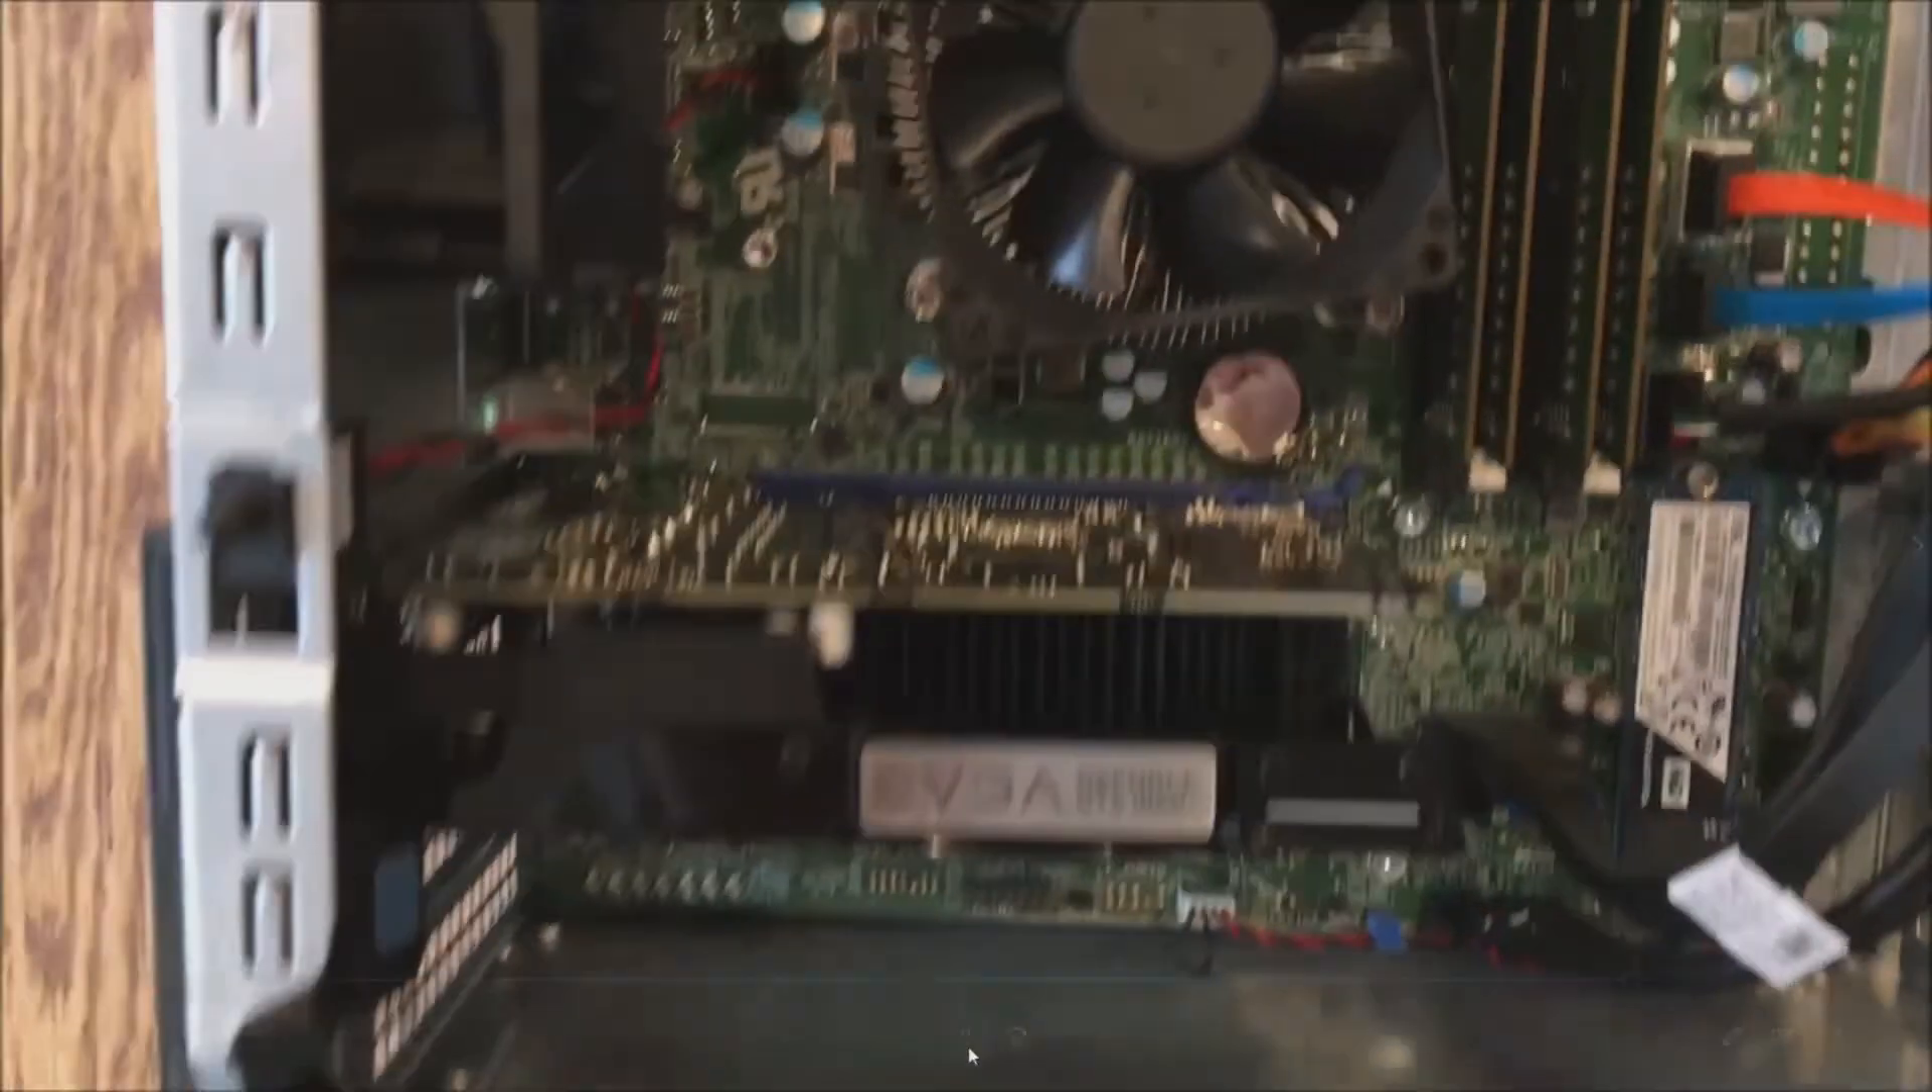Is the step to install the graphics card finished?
Yes.